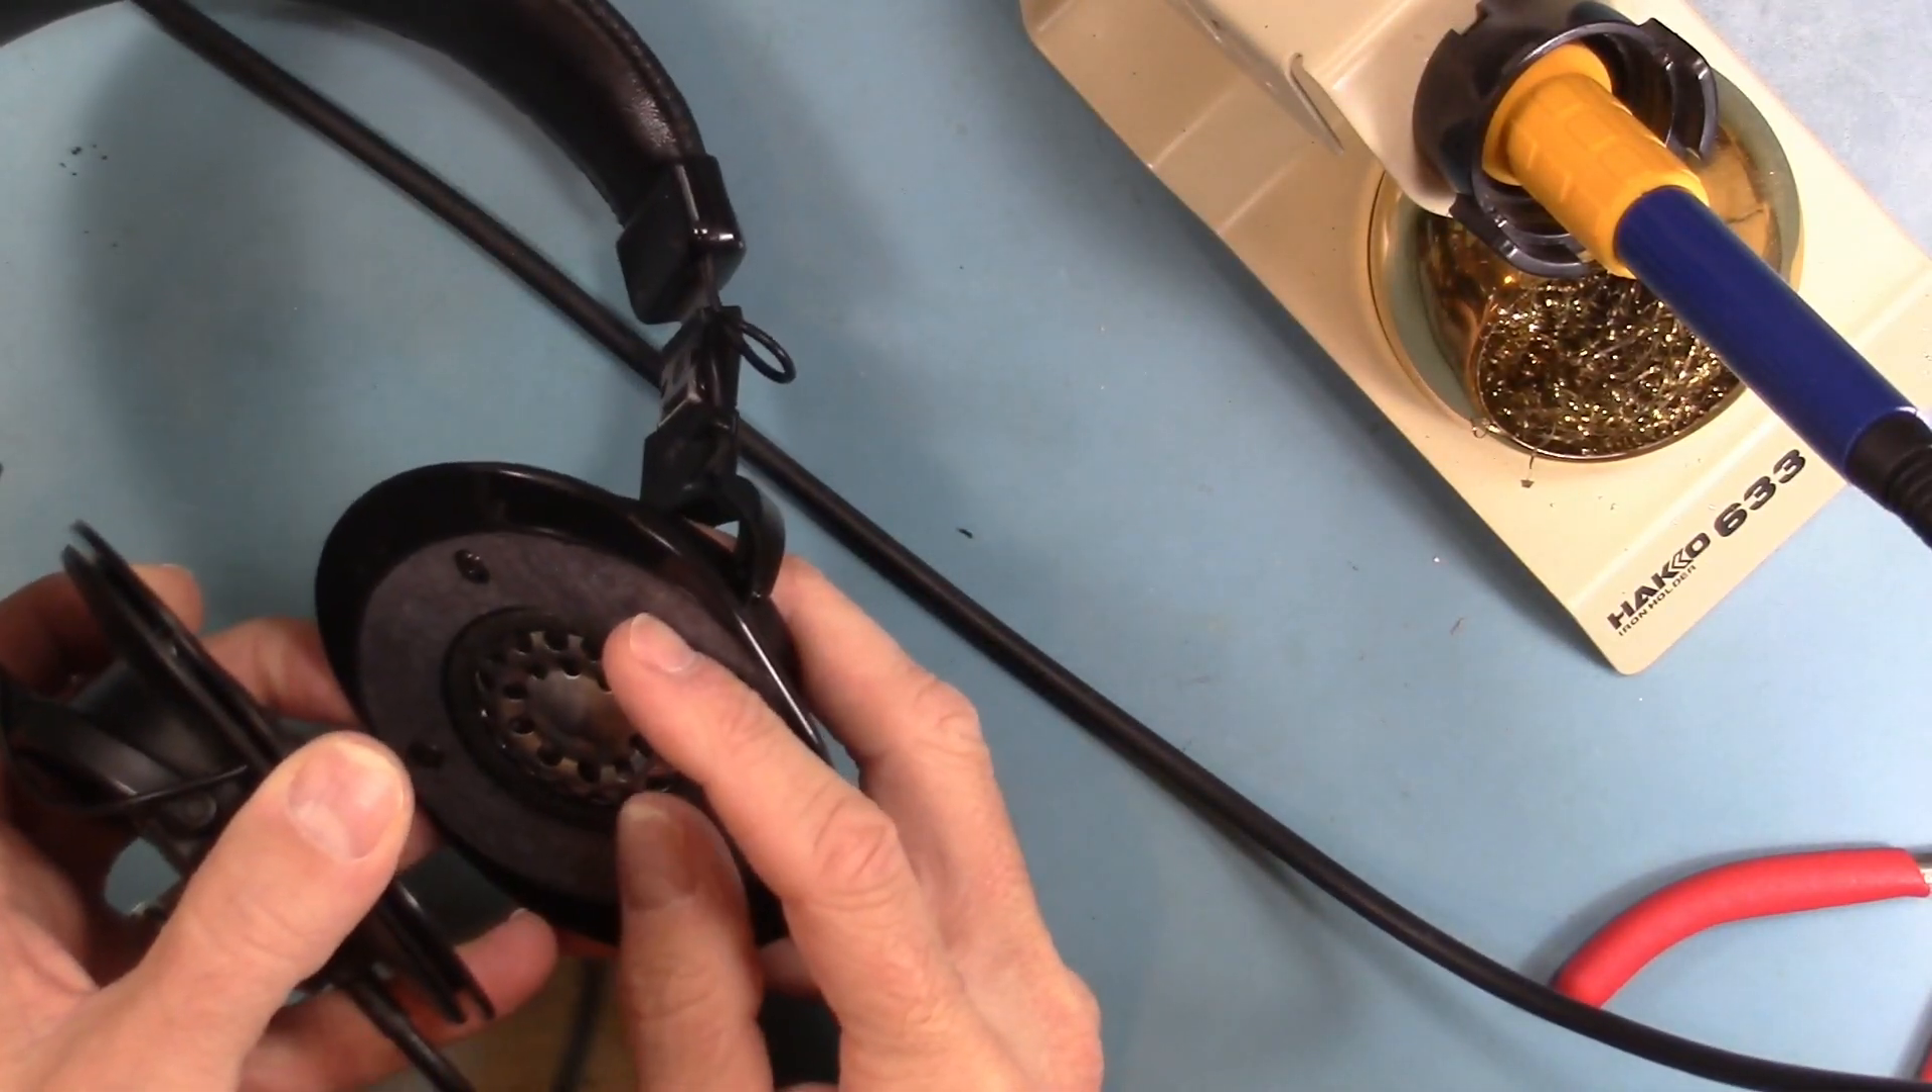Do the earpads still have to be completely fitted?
Yes.